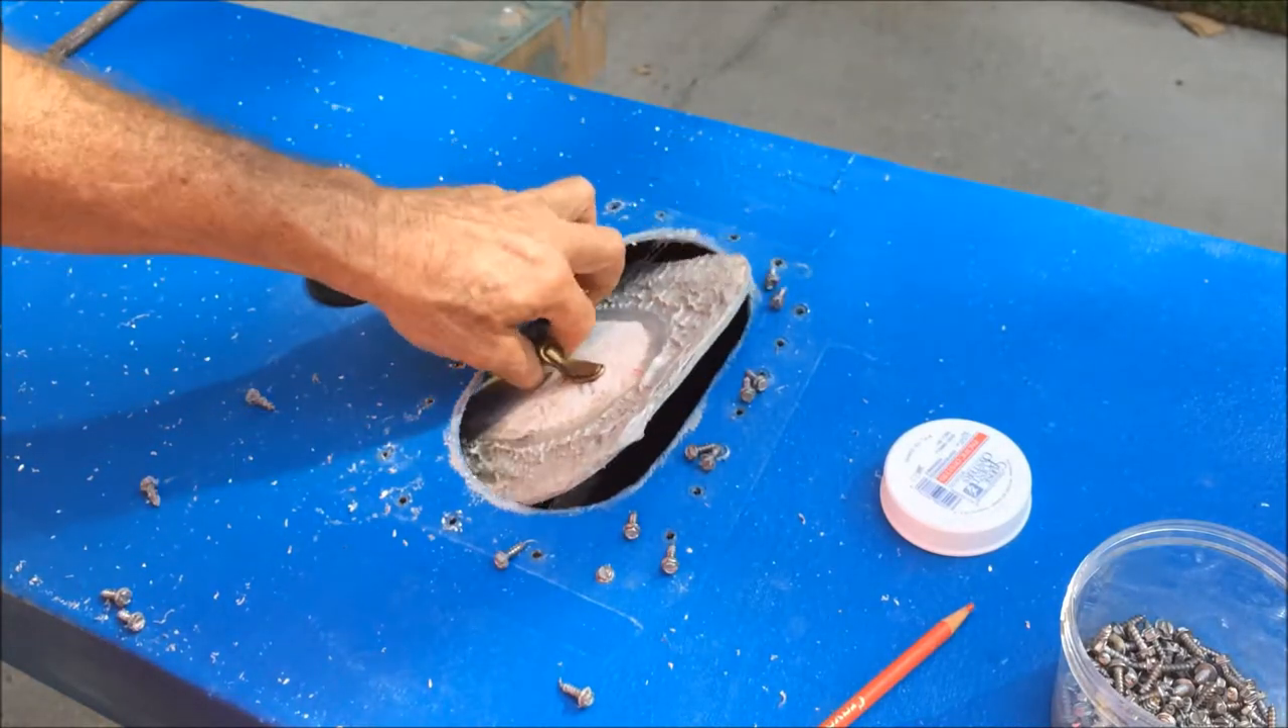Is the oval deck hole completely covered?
No.